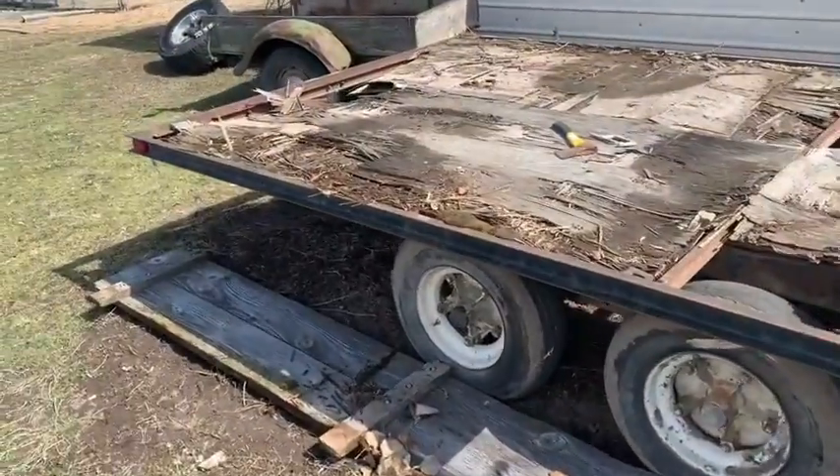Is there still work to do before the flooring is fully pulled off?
Yes.